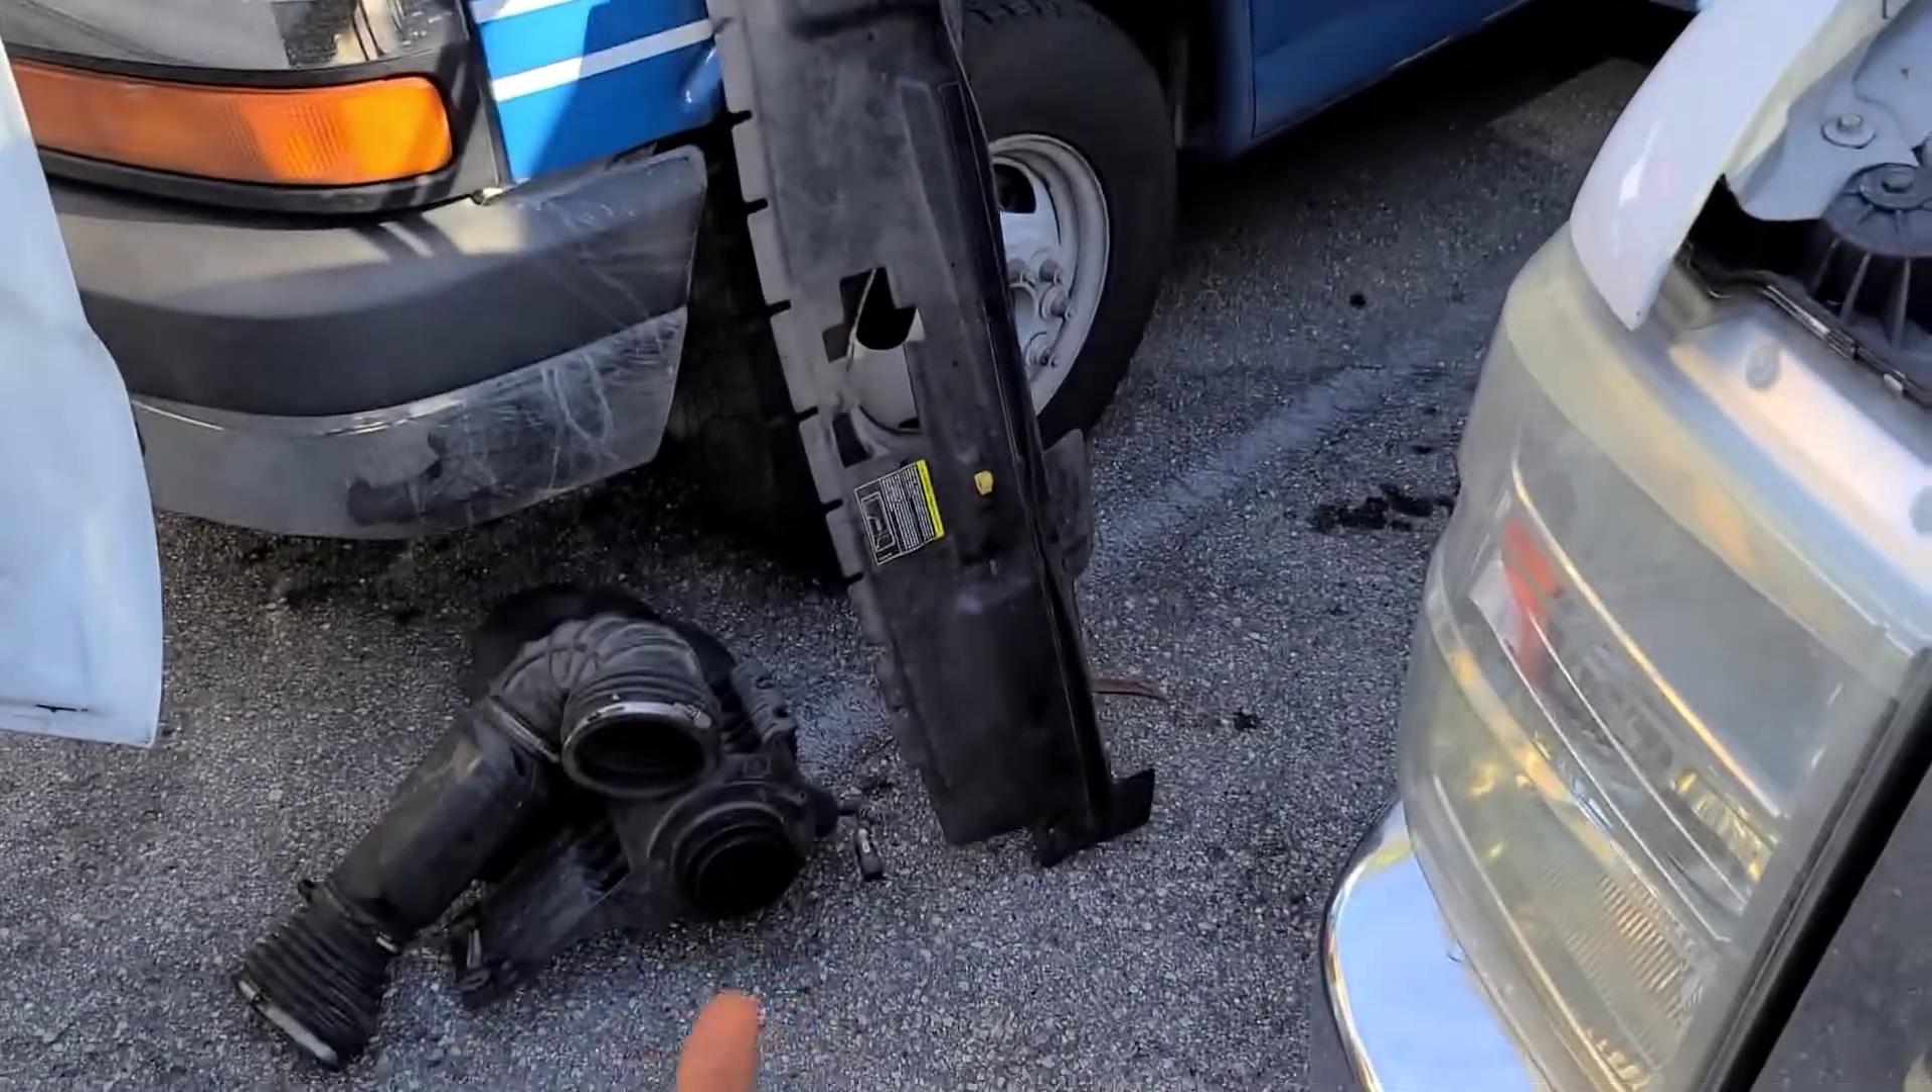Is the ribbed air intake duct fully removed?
Yes.